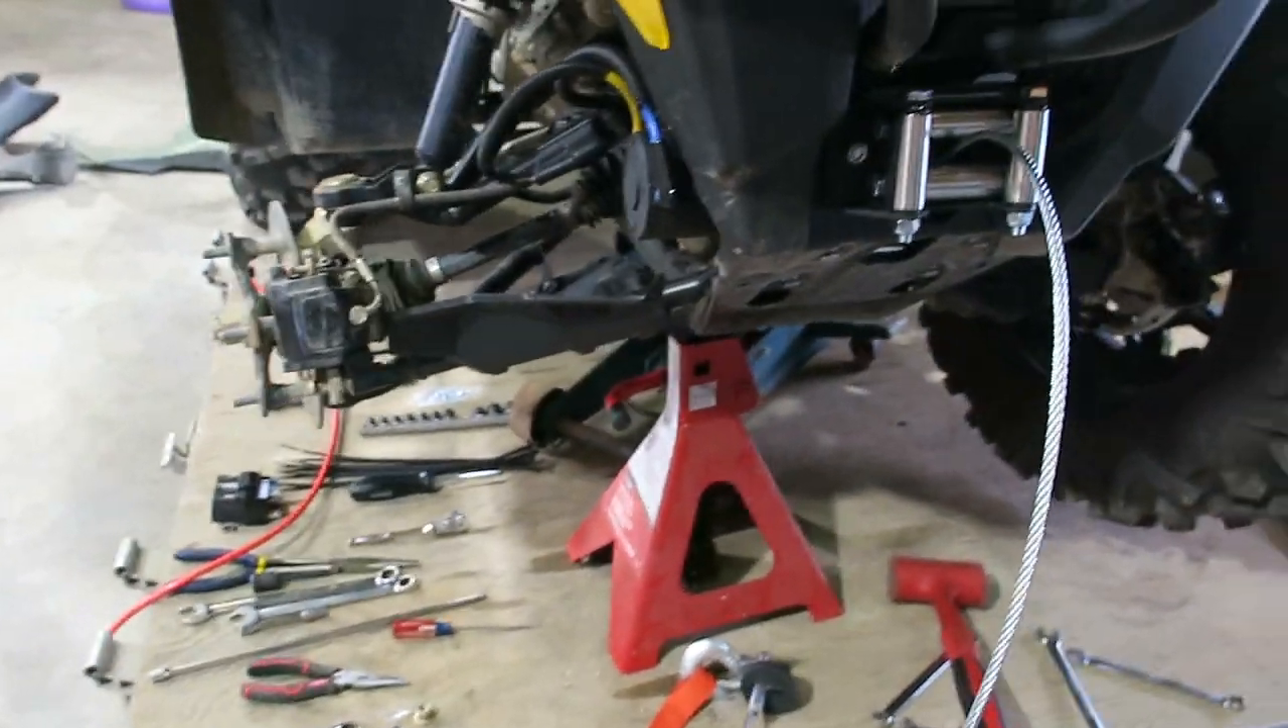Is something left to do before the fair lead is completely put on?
No.